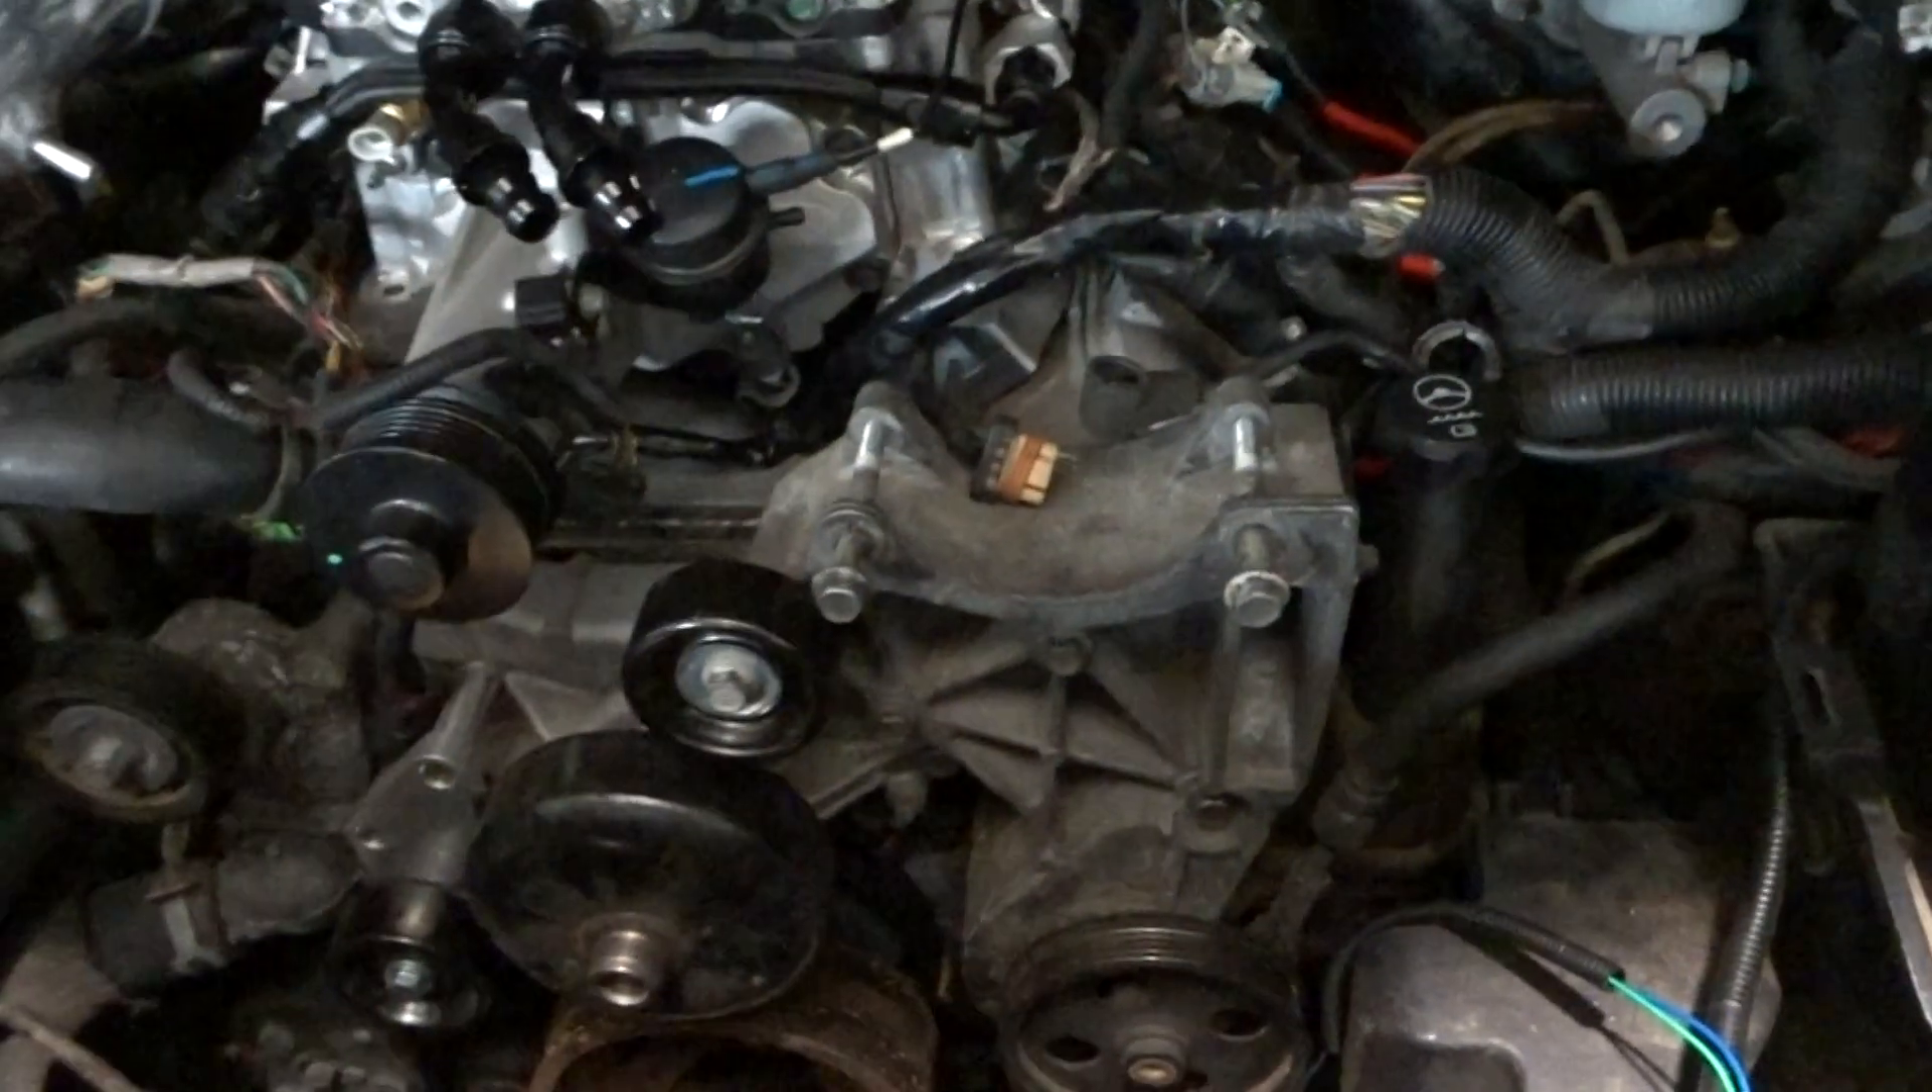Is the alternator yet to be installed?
Yes.